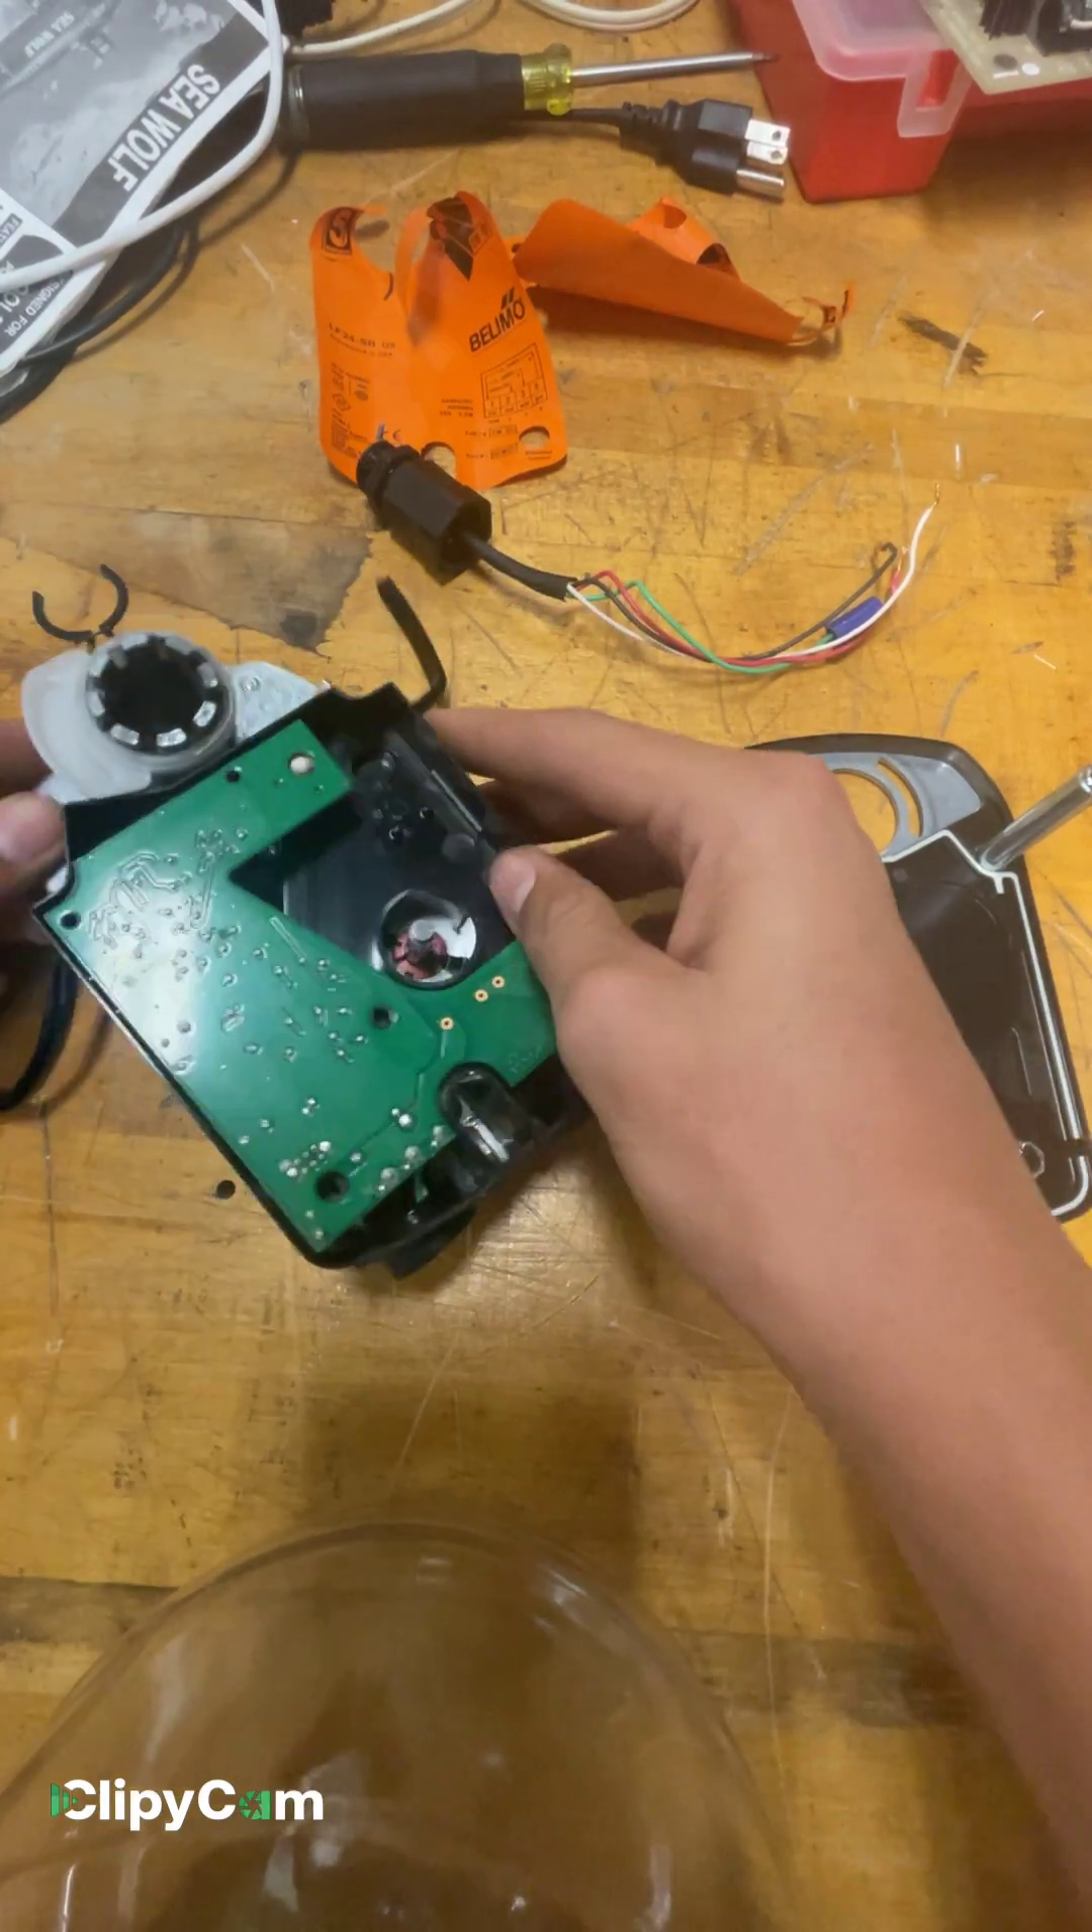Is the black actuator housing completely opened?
Yes.